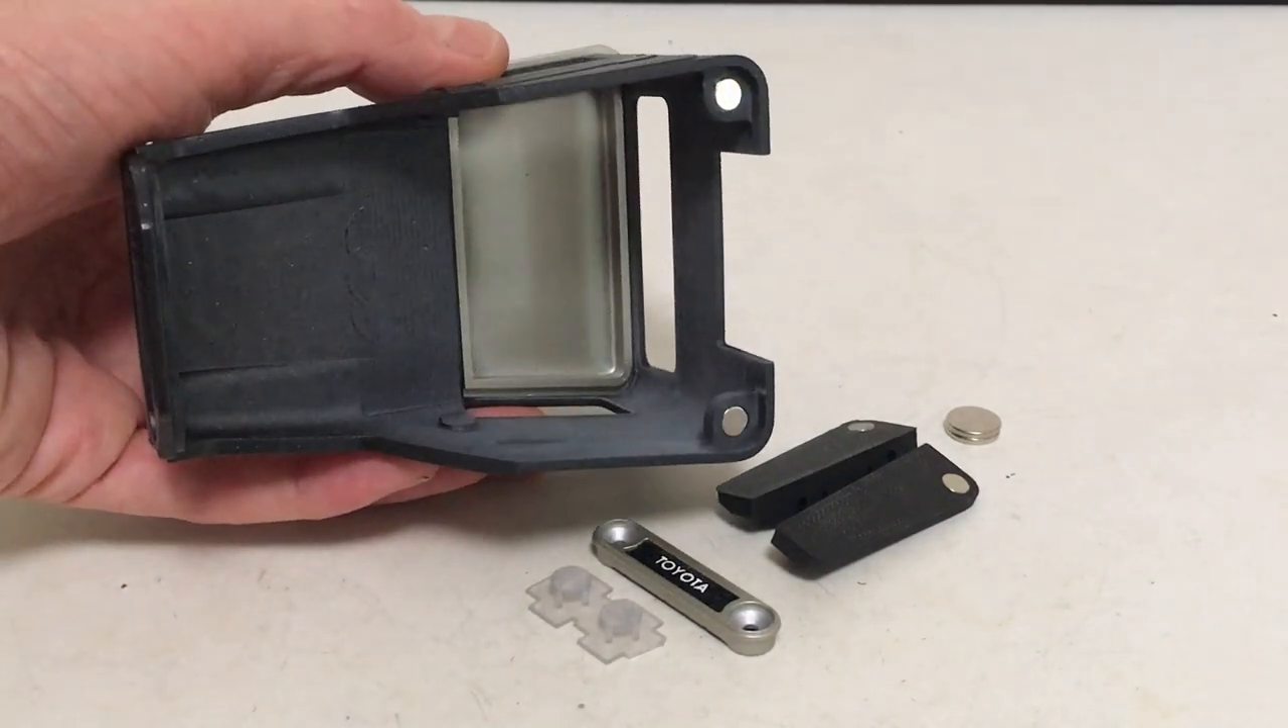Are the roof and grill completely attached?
No.